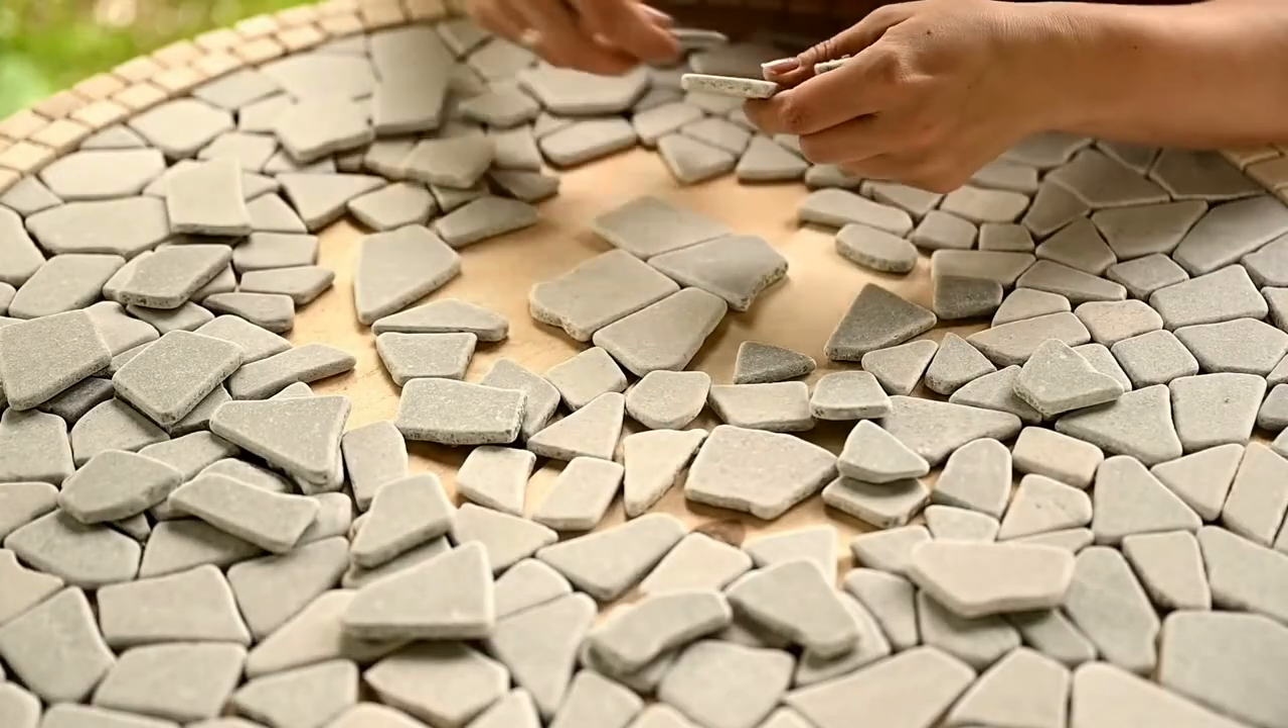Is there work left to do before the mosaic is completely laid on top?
Yes.